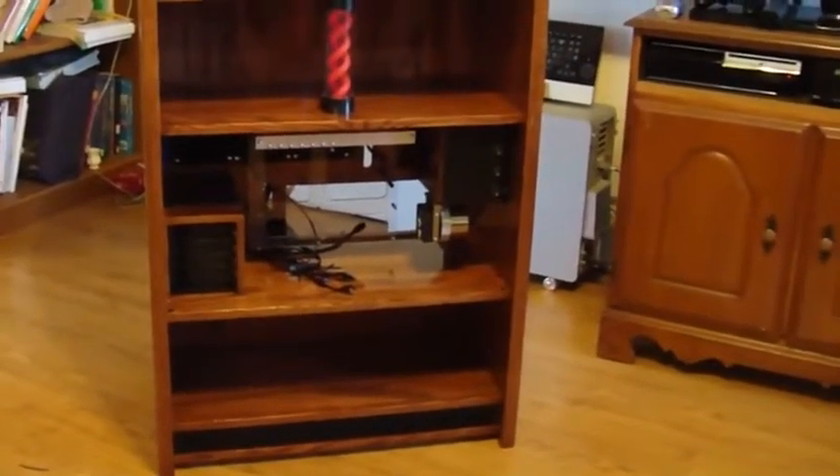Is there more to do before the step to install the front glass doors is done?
Yes.